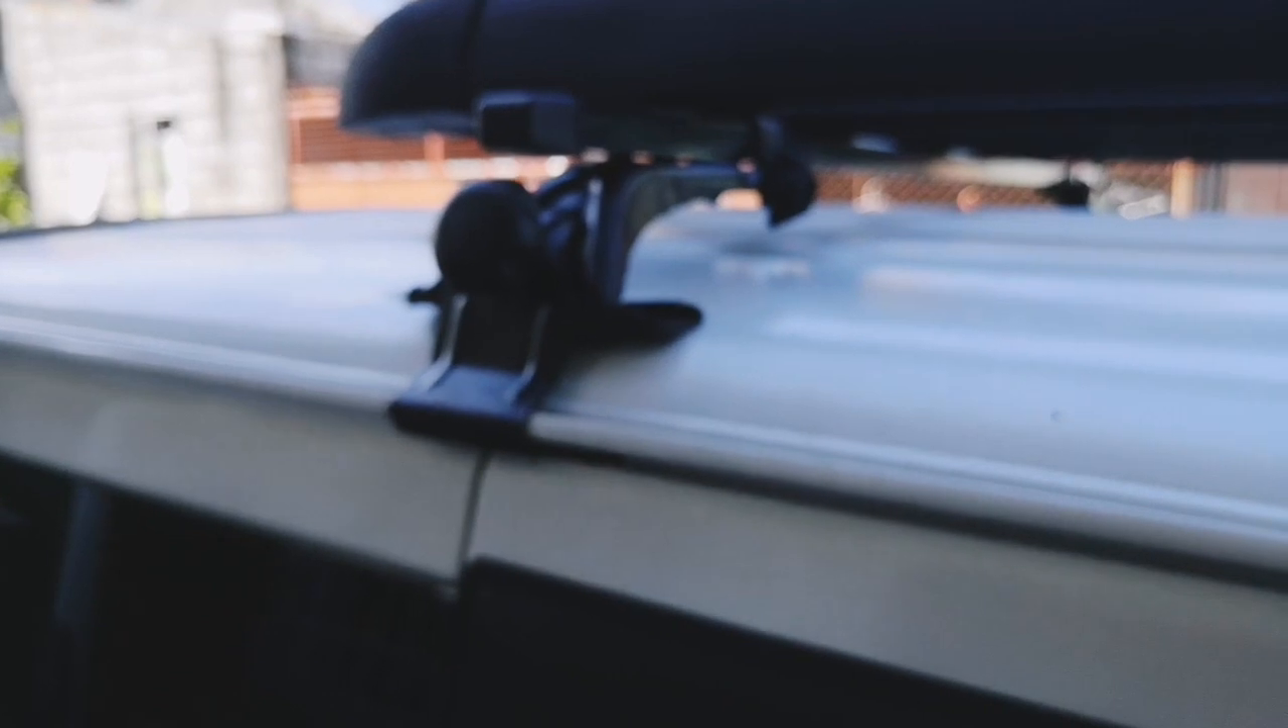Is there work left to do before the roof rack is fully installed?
No.